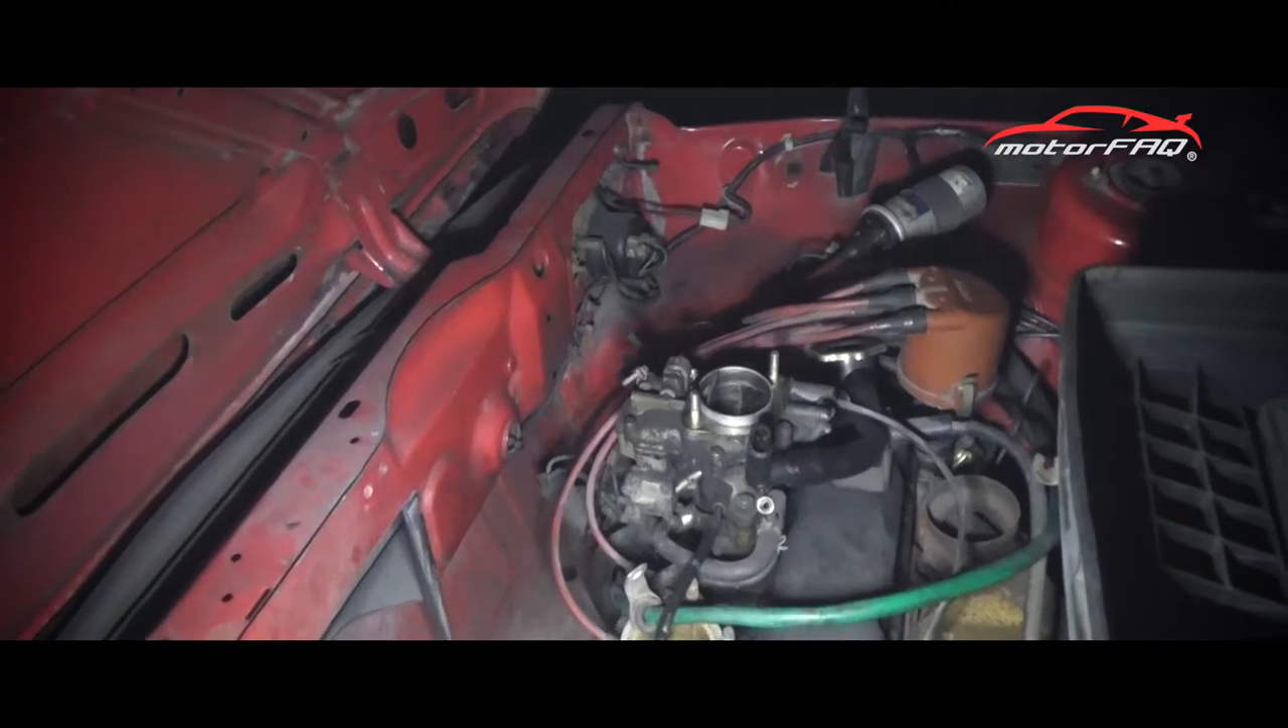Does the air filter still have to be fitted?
Yes.